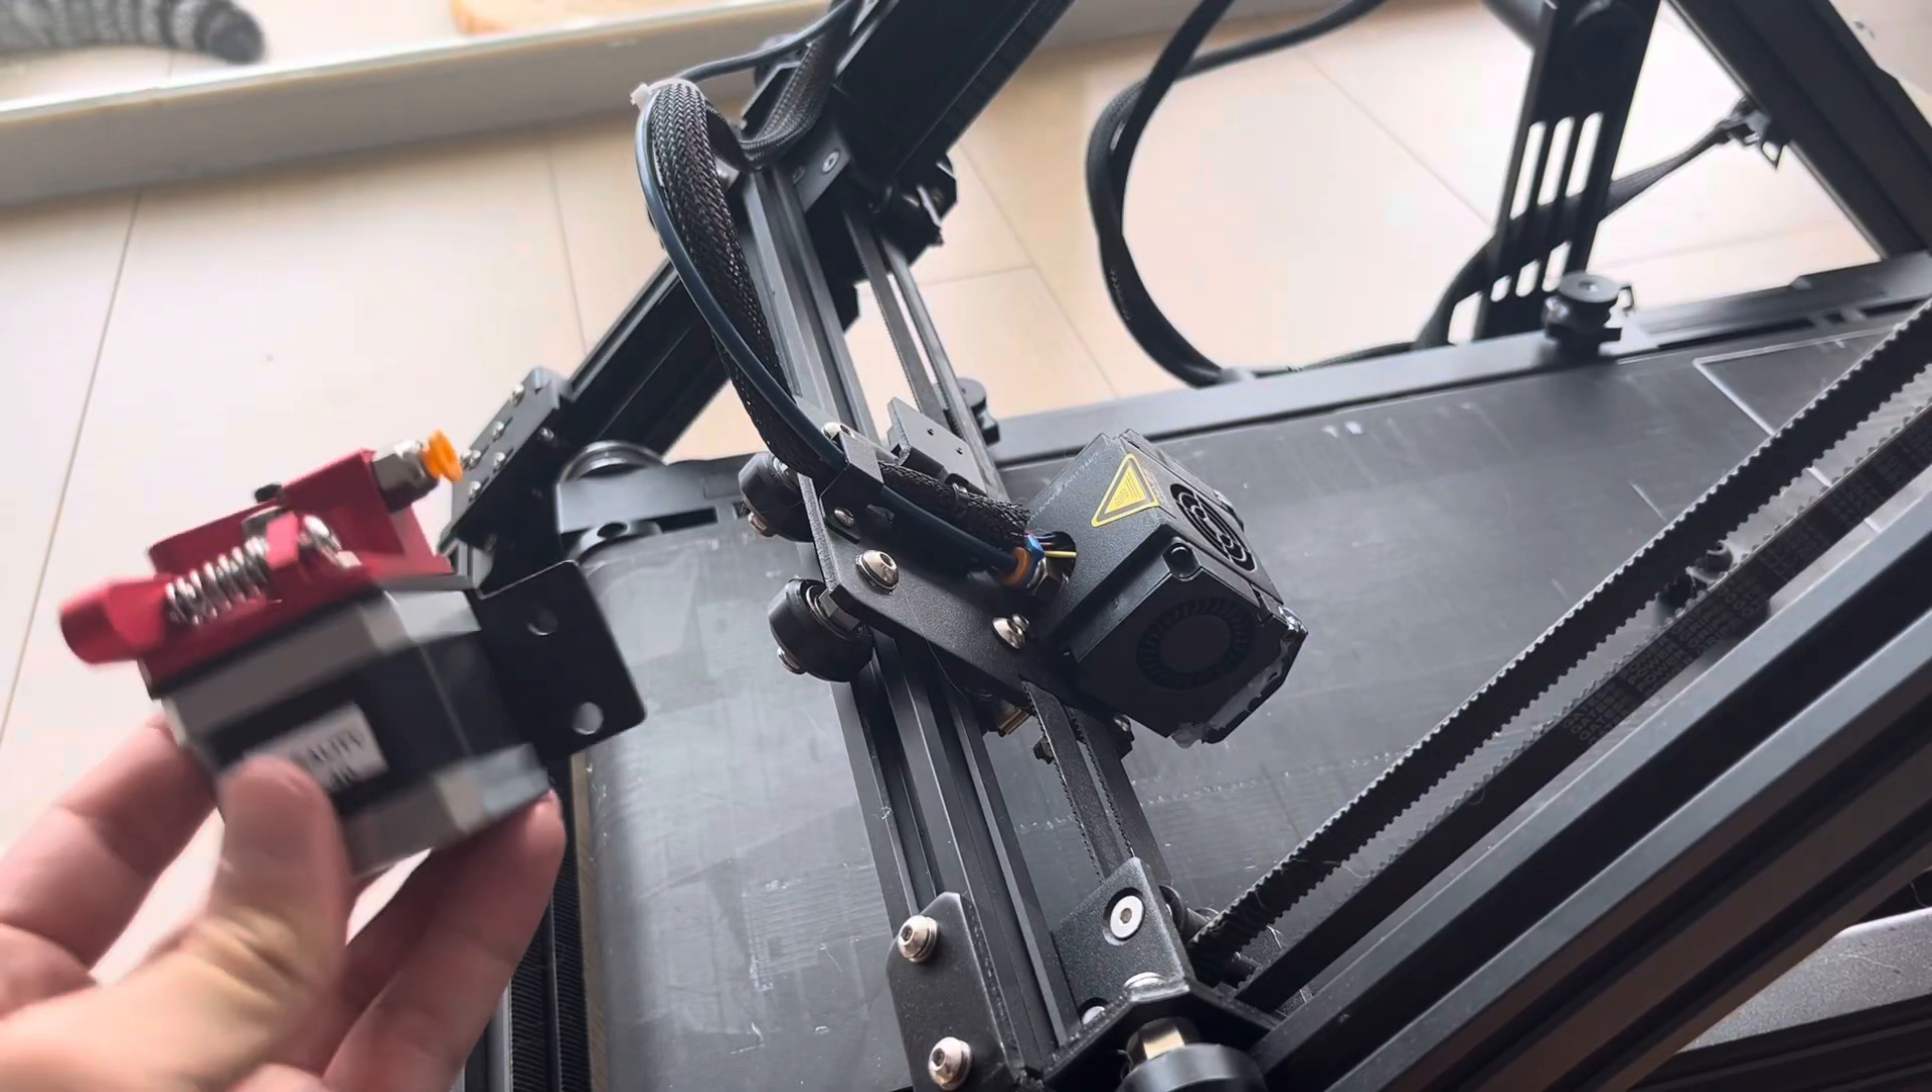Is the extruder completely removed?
Yes.